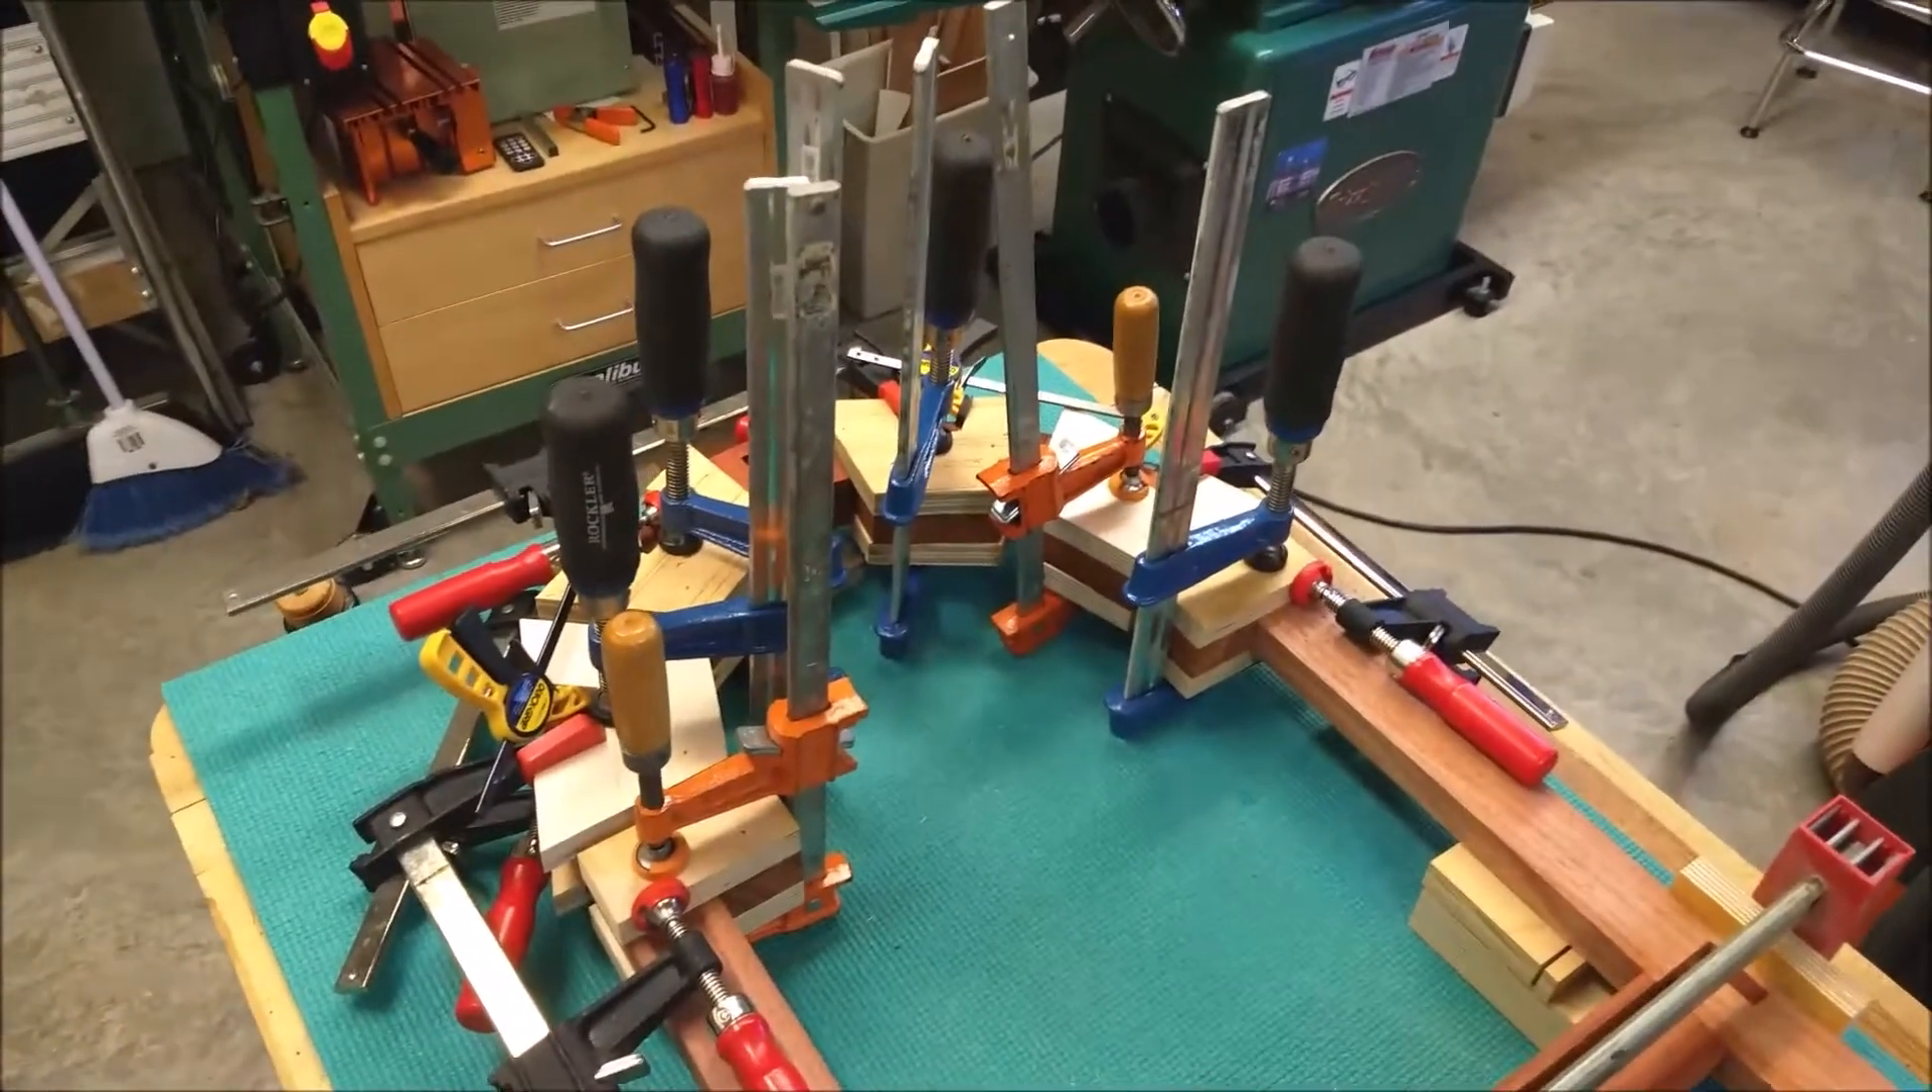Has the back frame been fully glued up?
Yes.